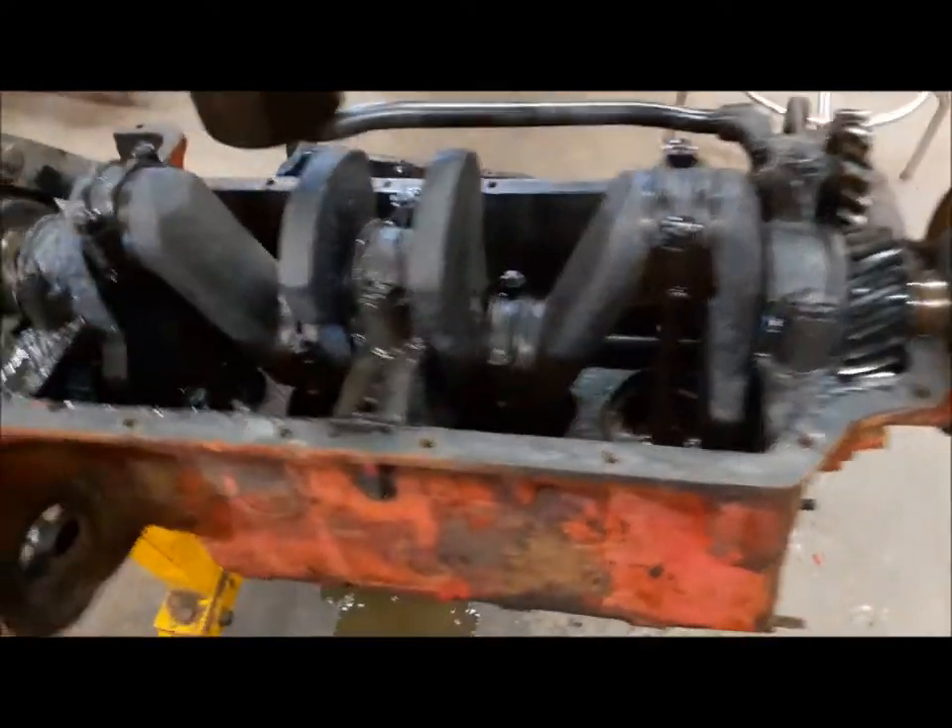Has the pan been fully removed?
Yes.